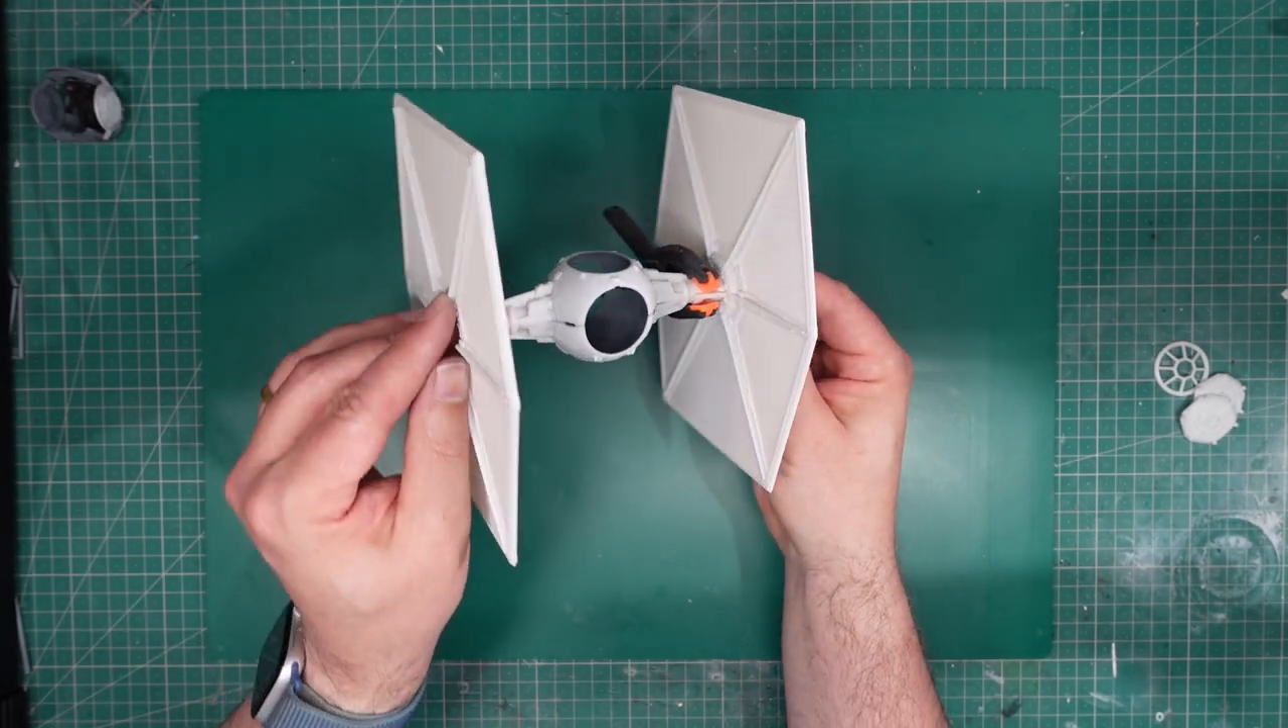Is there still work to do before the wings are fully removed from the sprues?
No.